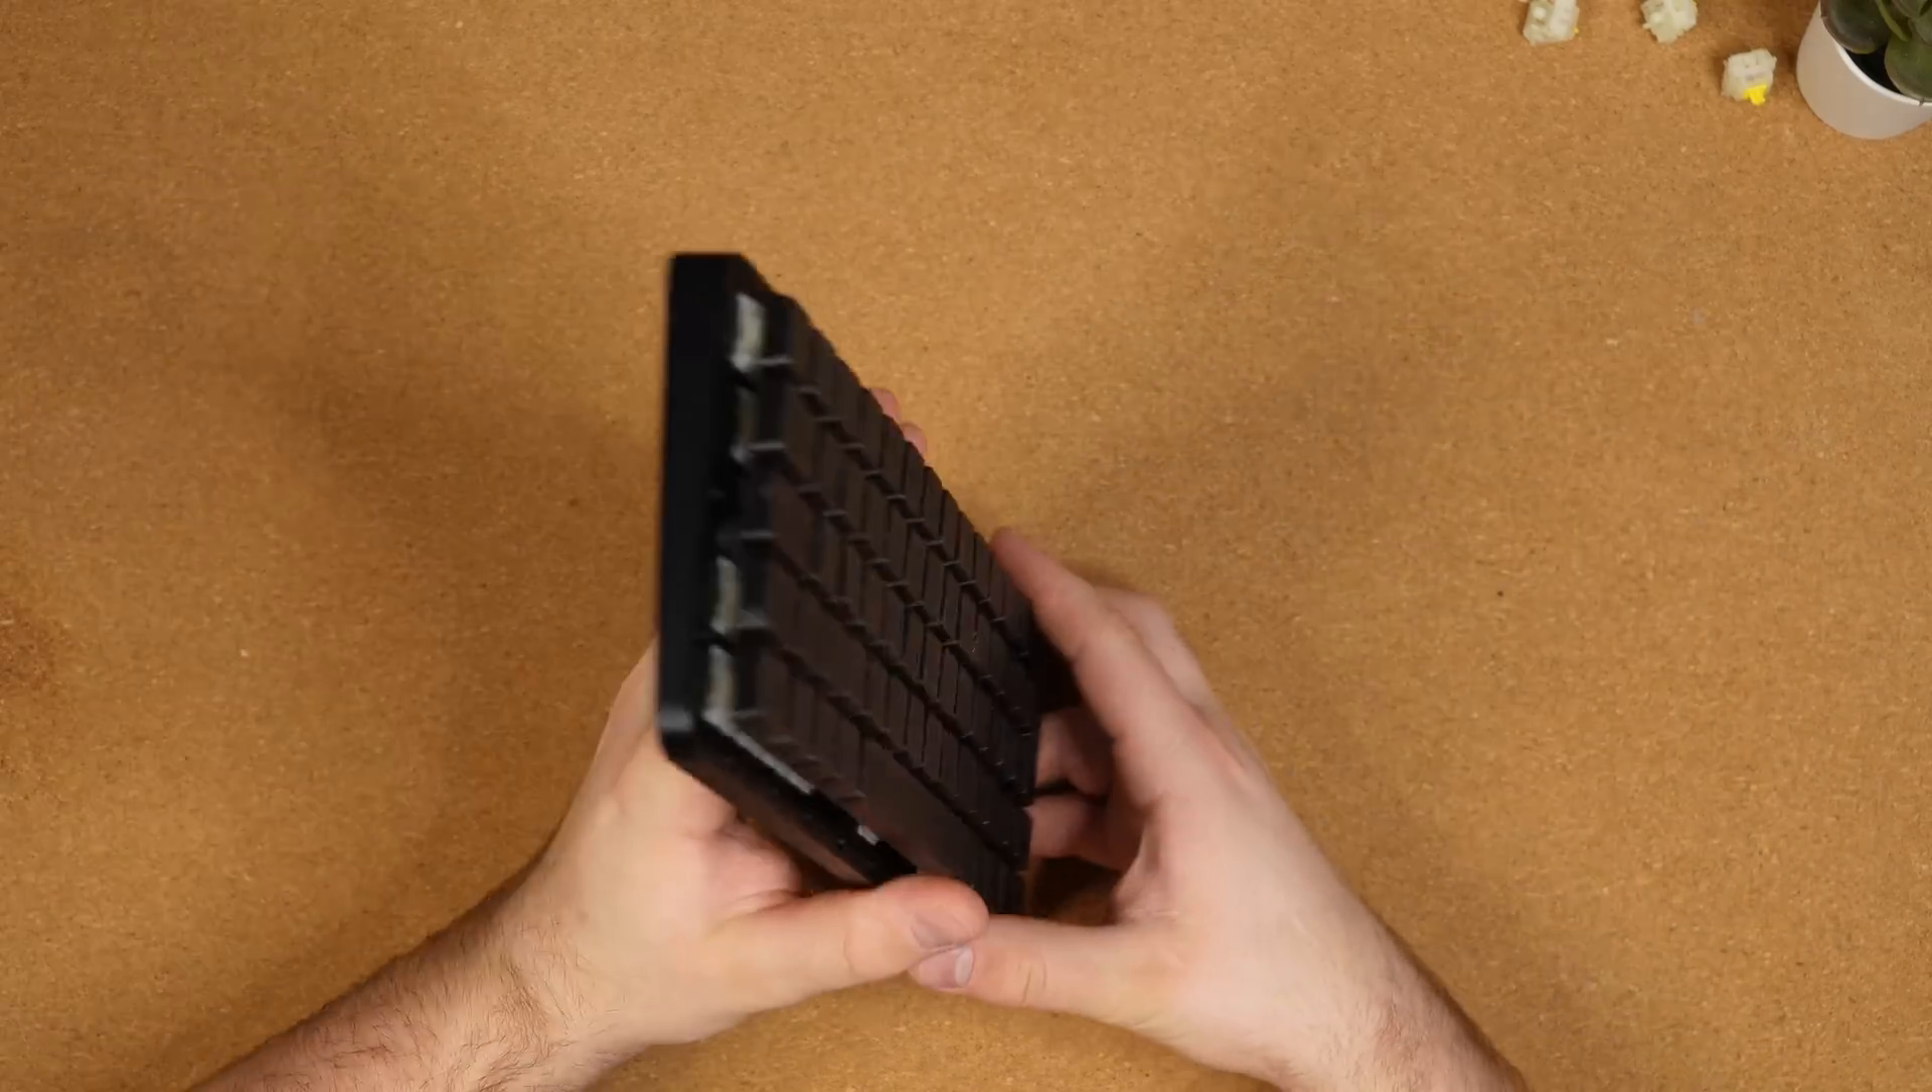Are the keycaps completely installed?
Yes.